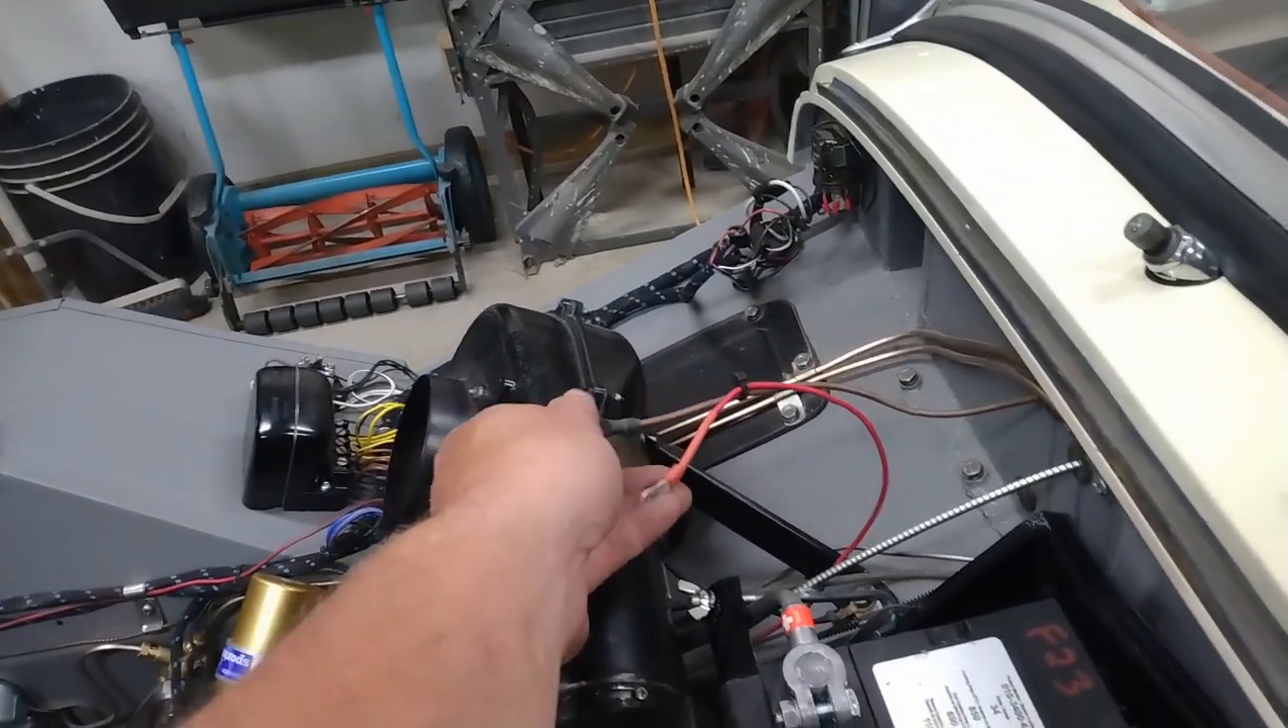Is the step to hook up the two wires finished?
No.